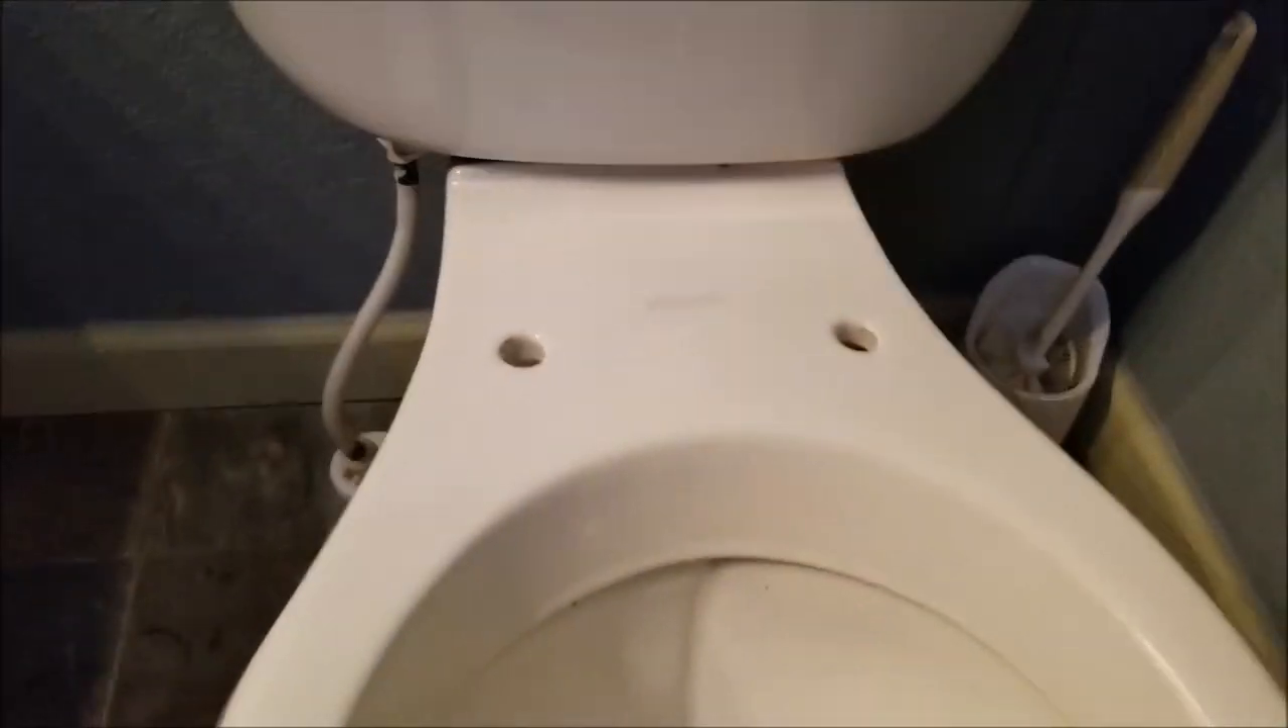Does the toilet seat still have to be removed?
No.